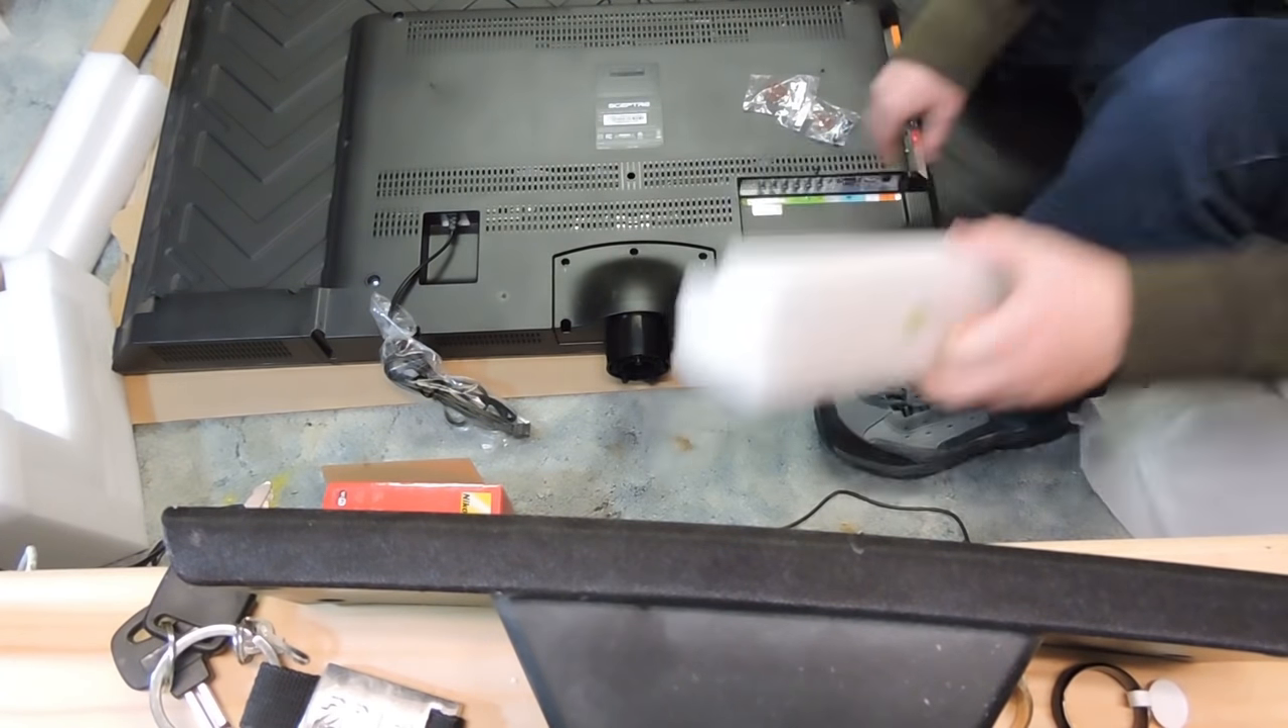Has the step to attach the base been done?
No.